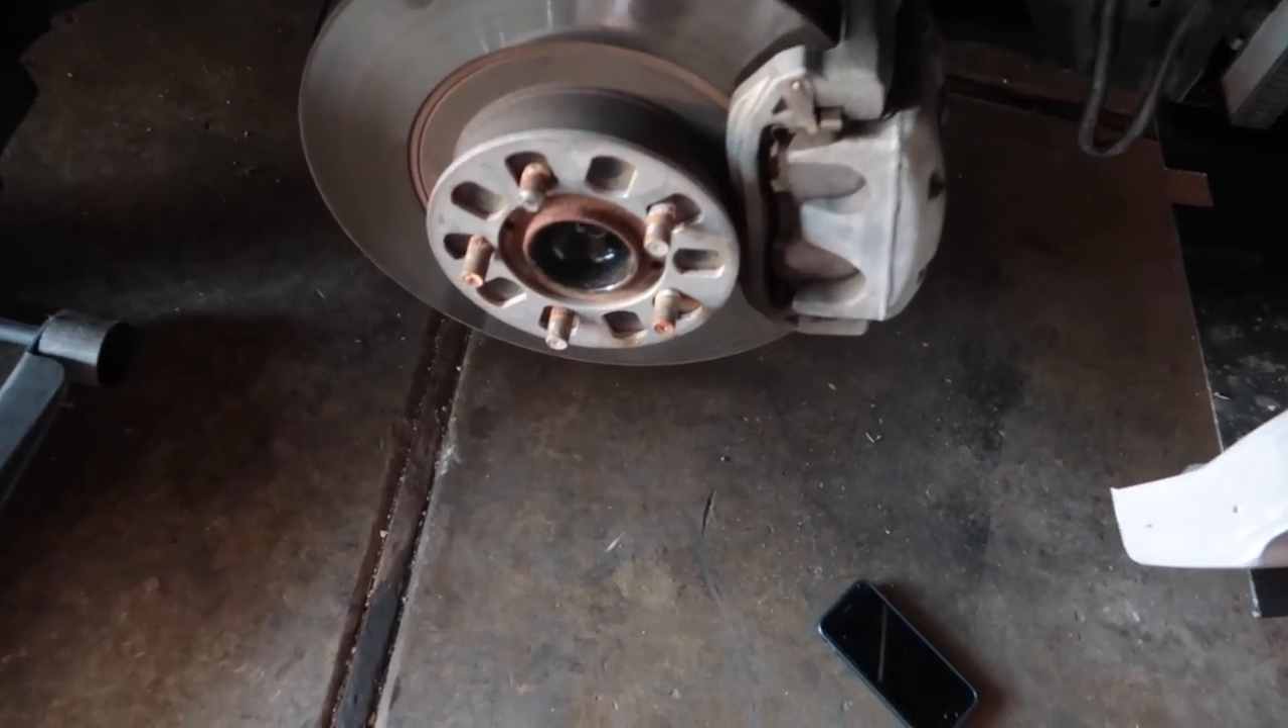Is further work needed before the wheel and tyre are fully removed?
No.